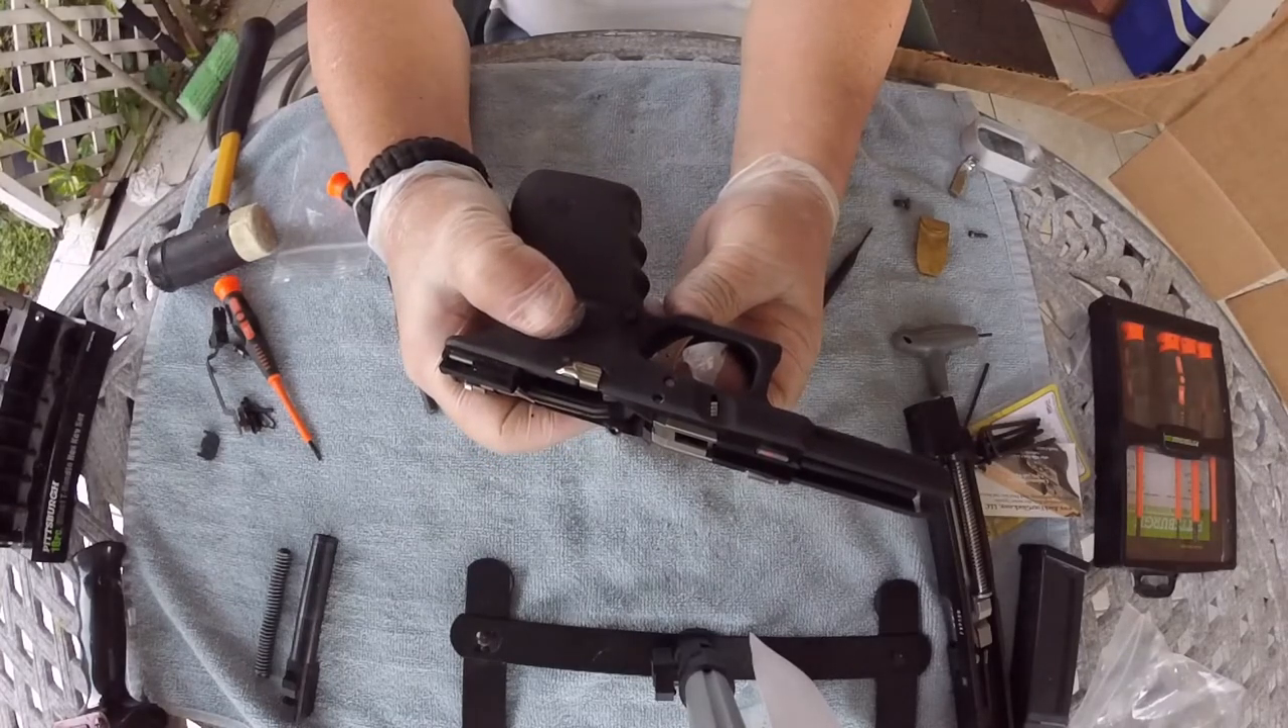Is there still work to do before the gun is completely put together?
Yes.